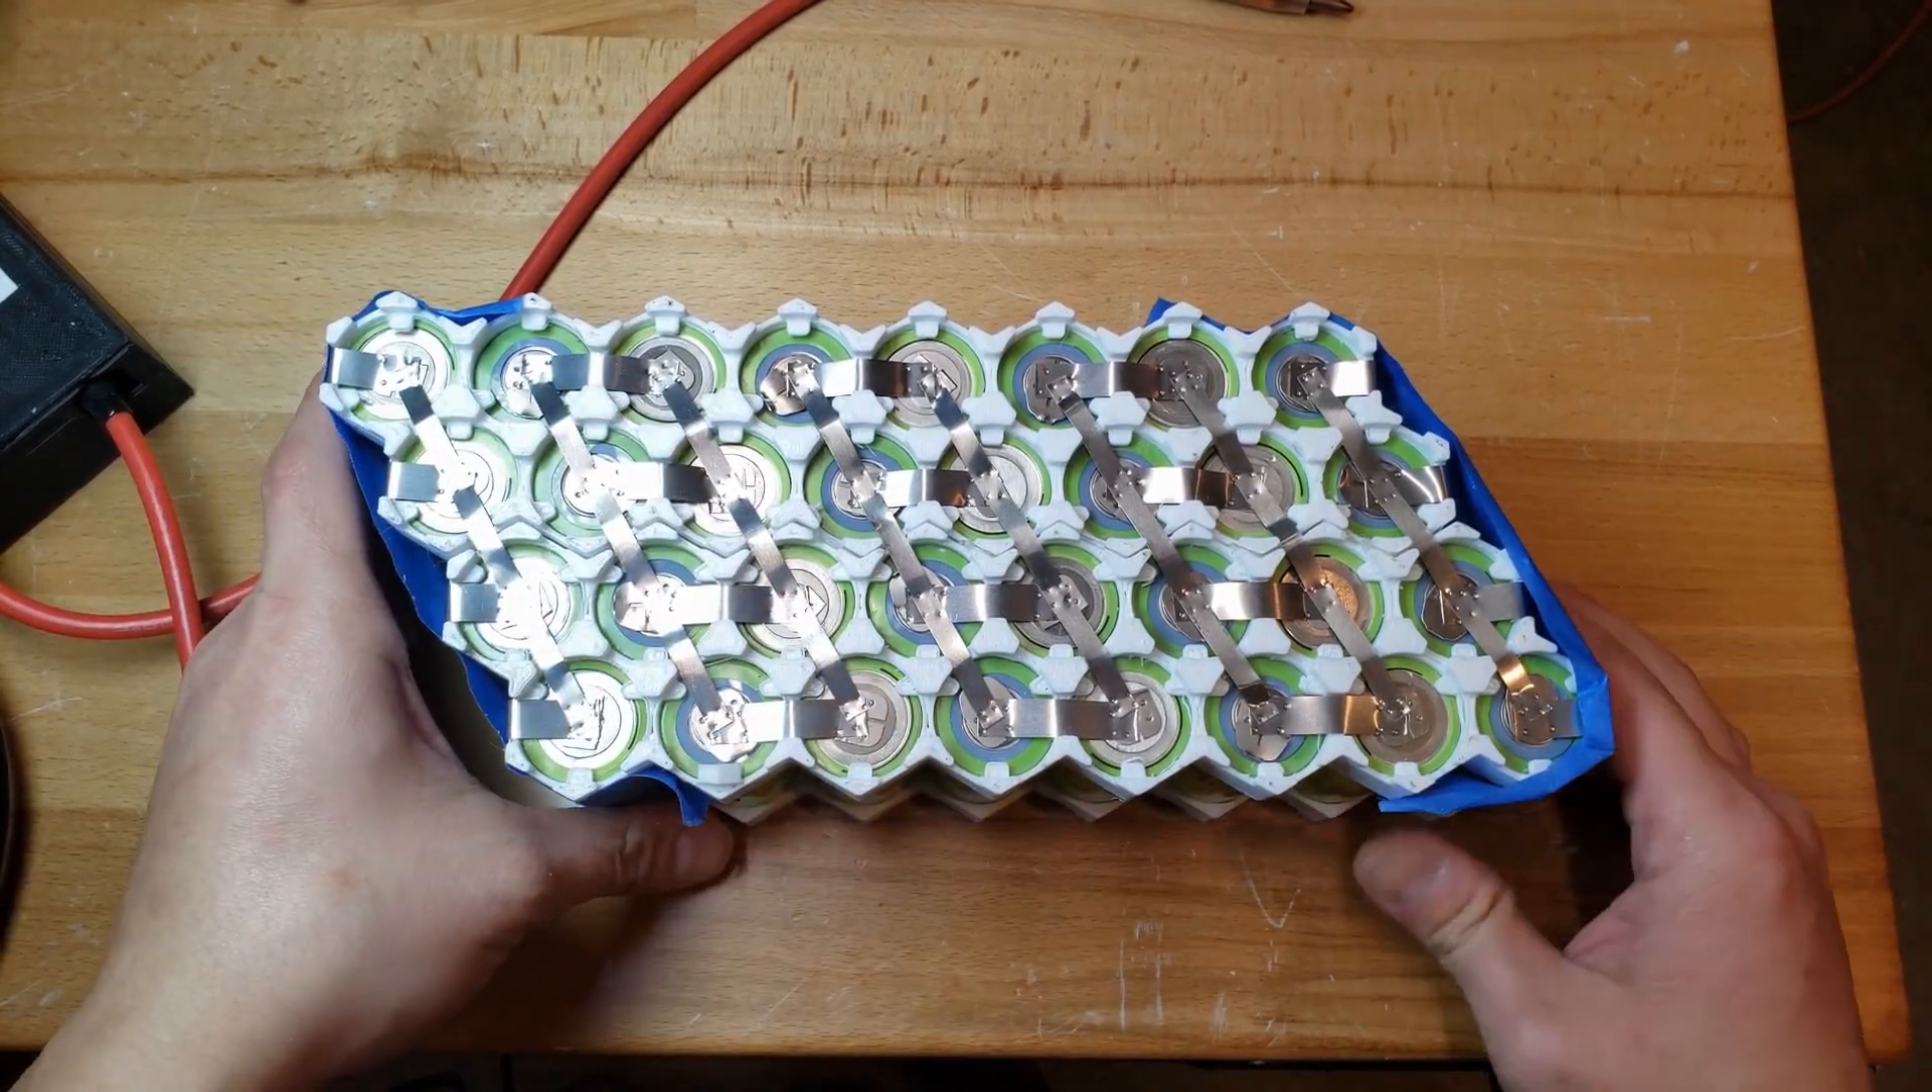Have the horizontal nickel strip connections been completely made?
Yes.